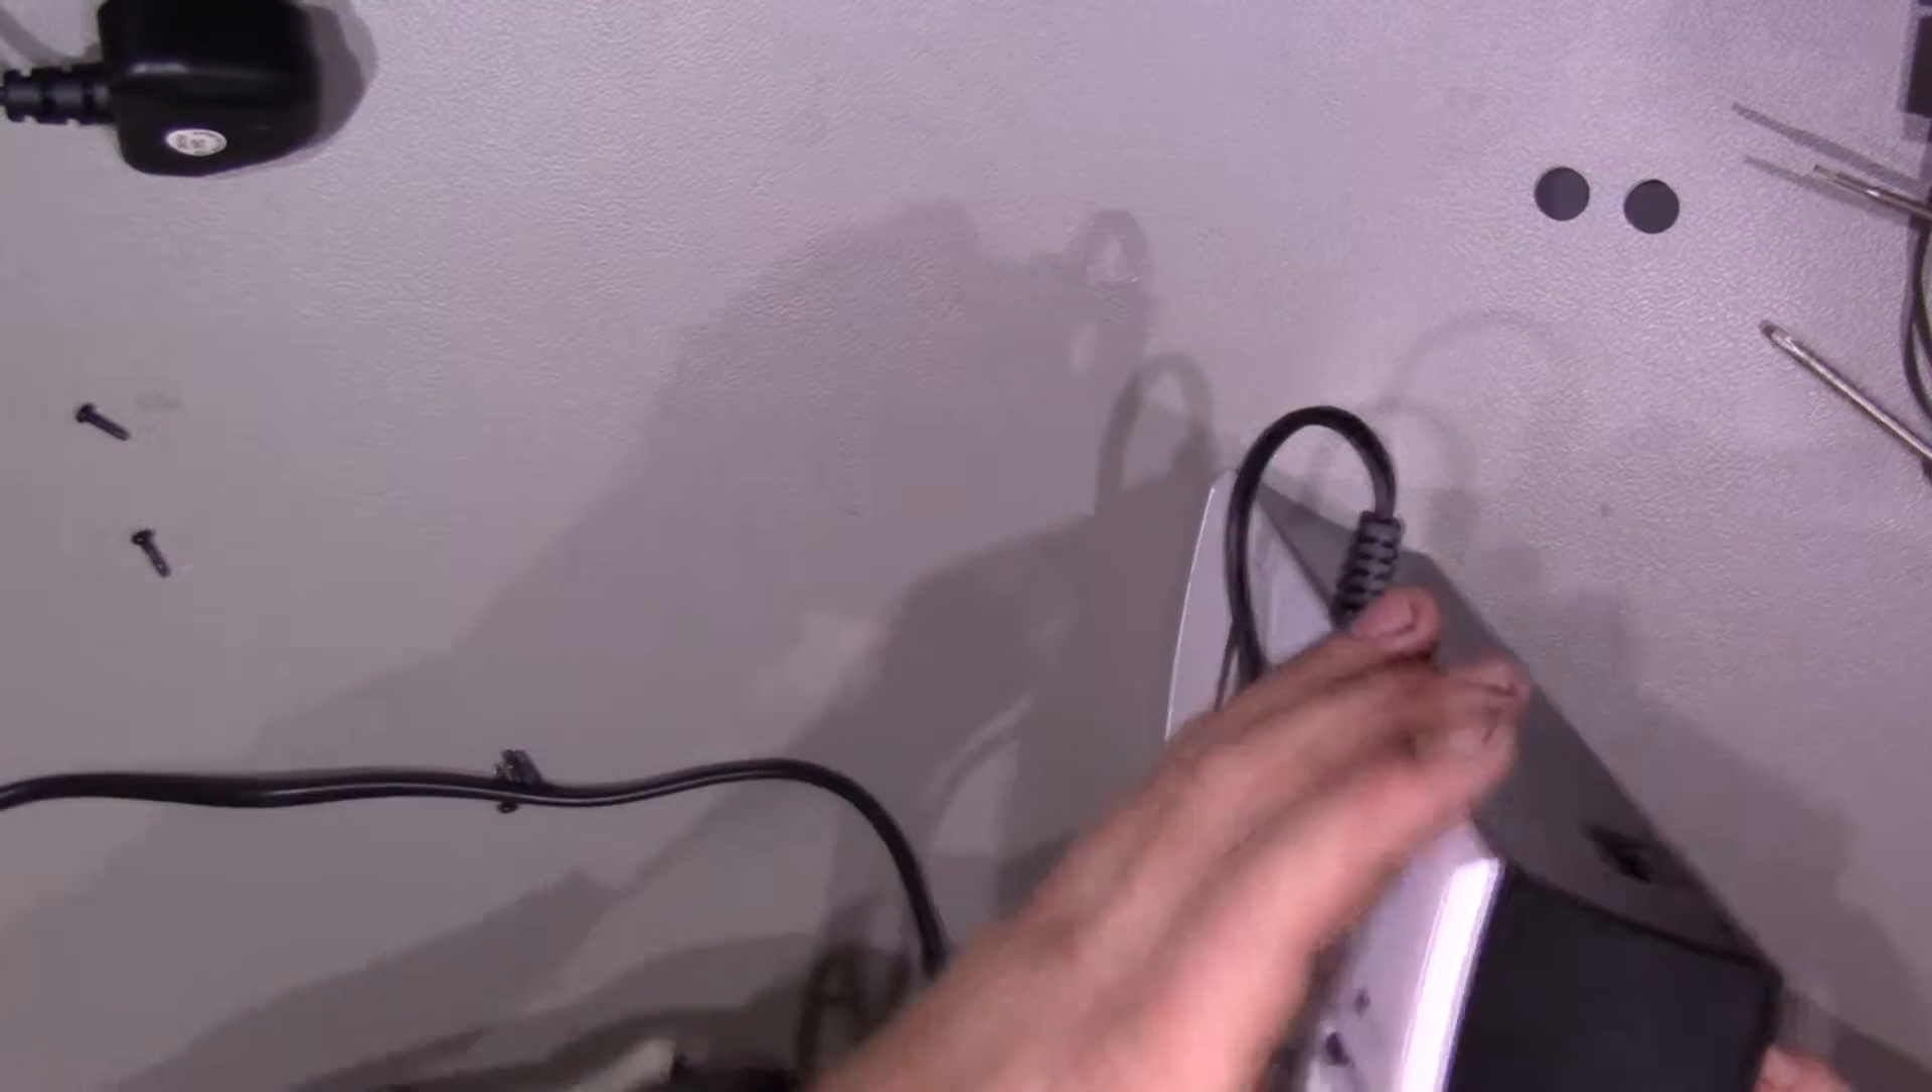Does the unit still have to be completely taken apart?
Yes.